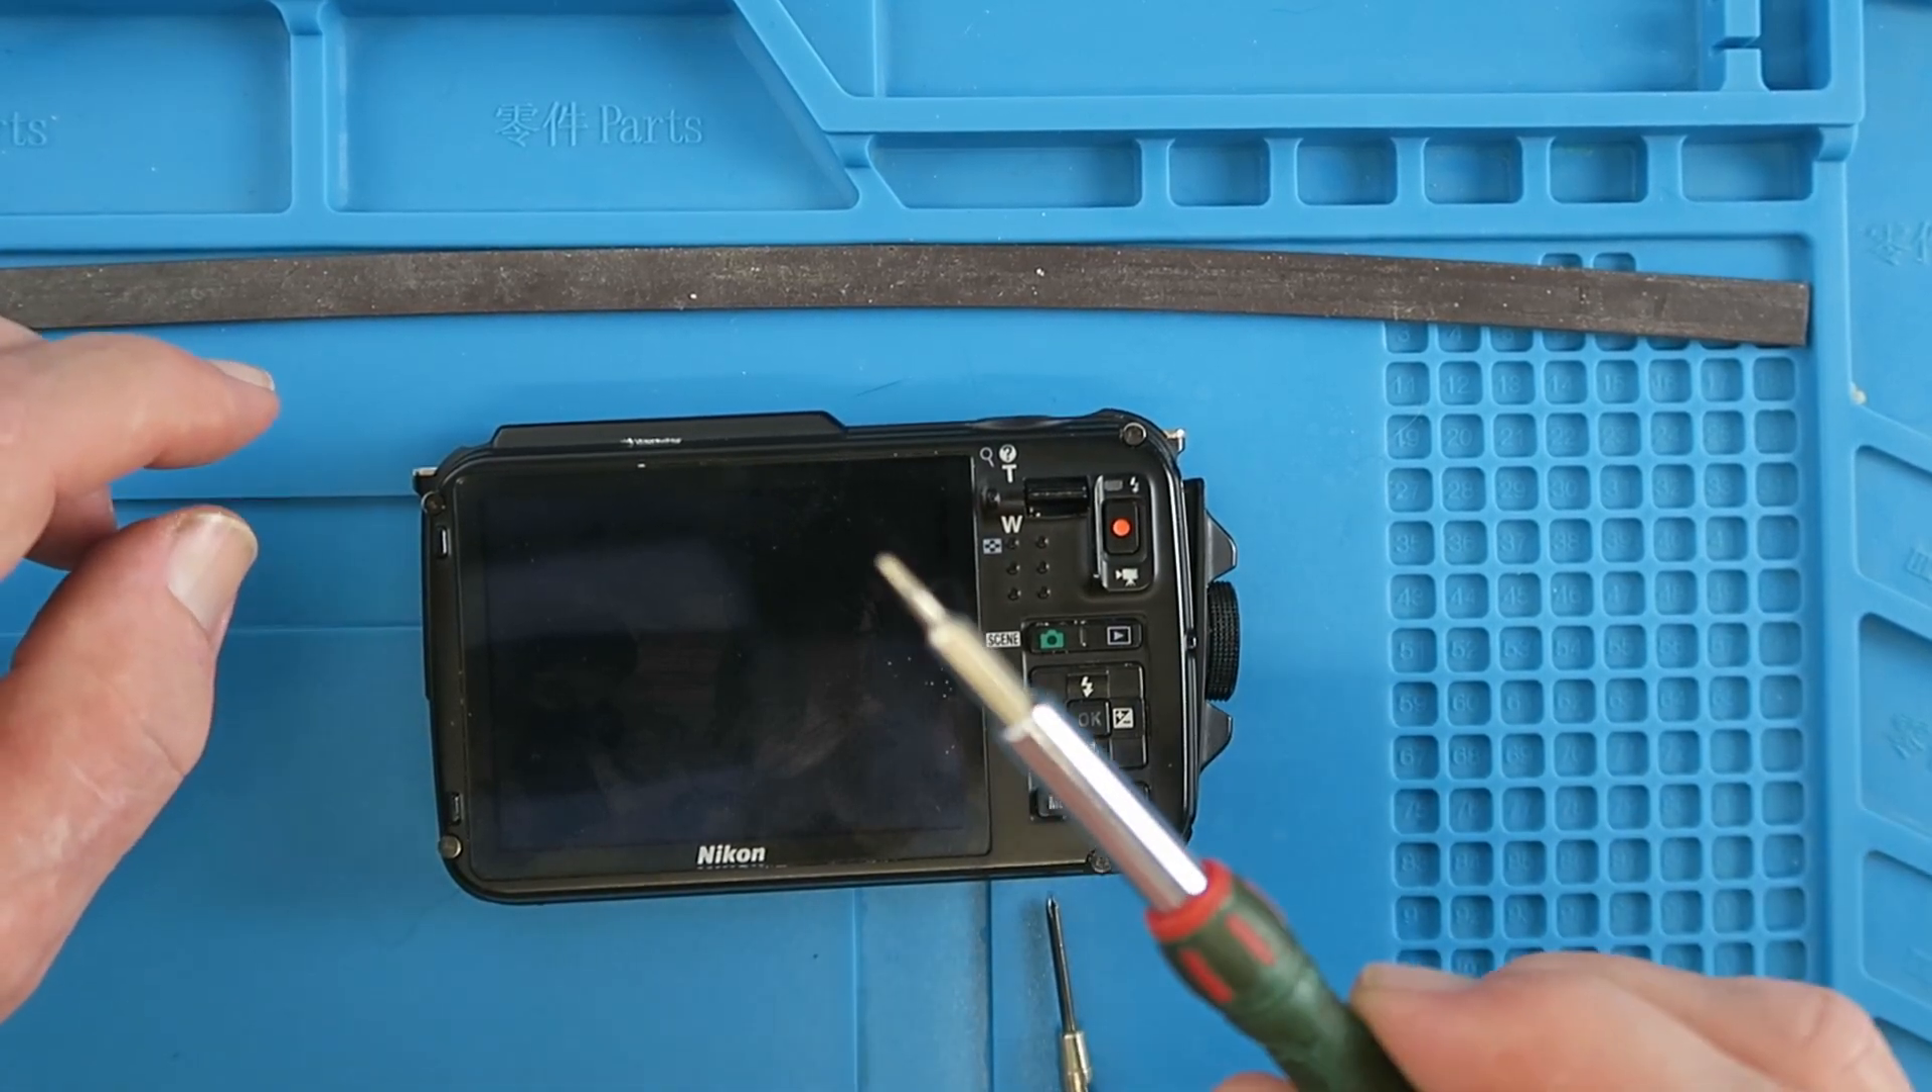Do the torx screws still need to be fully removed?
Yes.